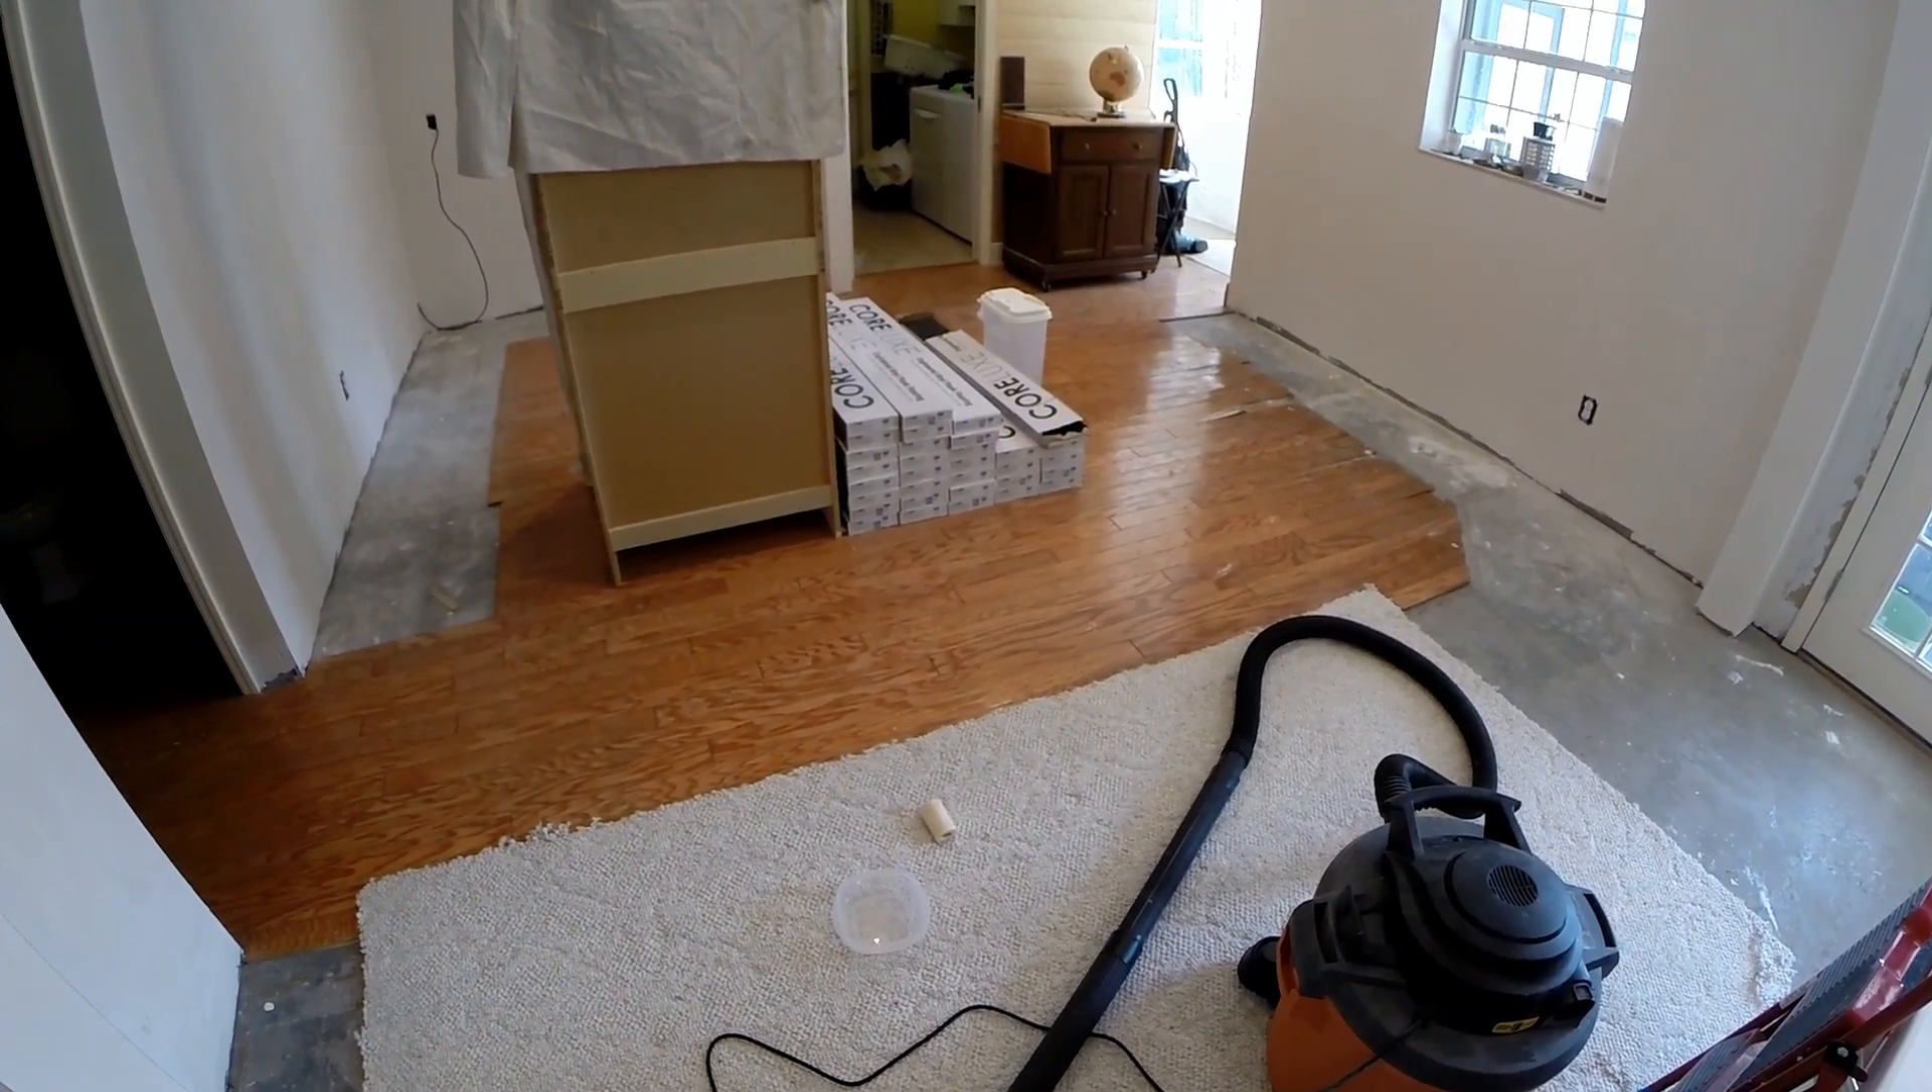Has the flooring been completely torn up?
No.